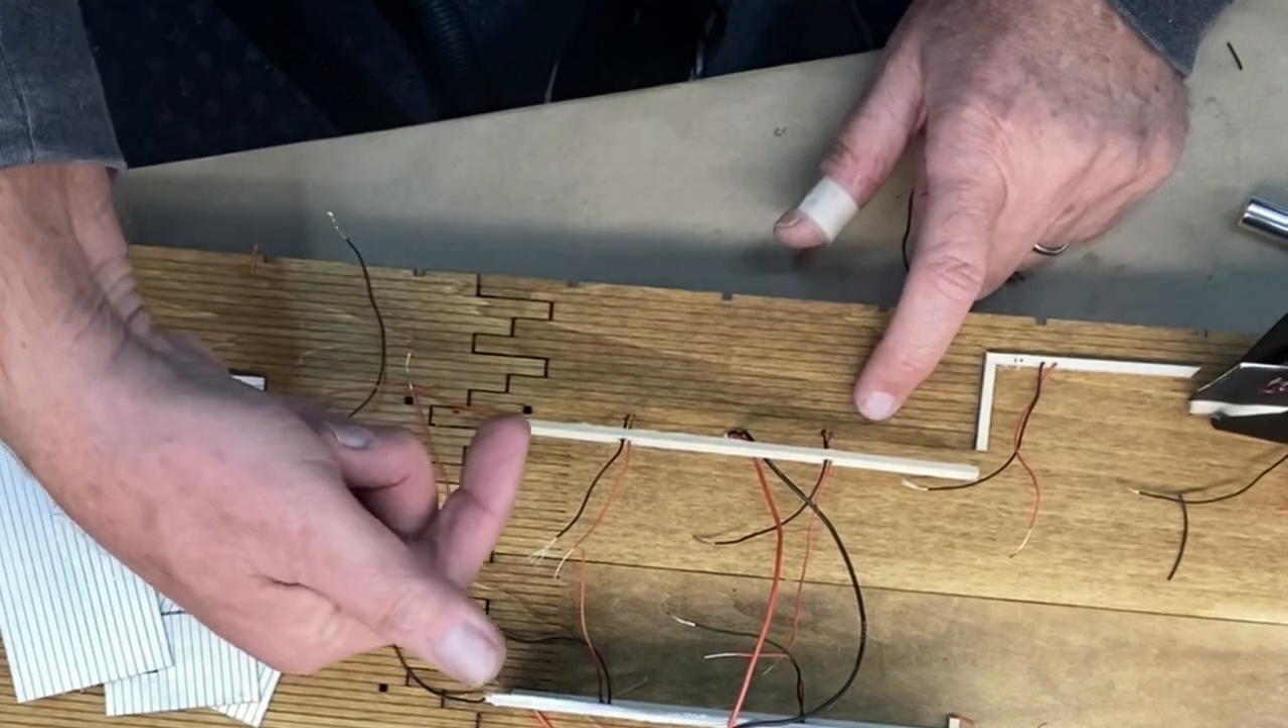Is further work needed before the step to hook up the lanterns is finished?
Yes.